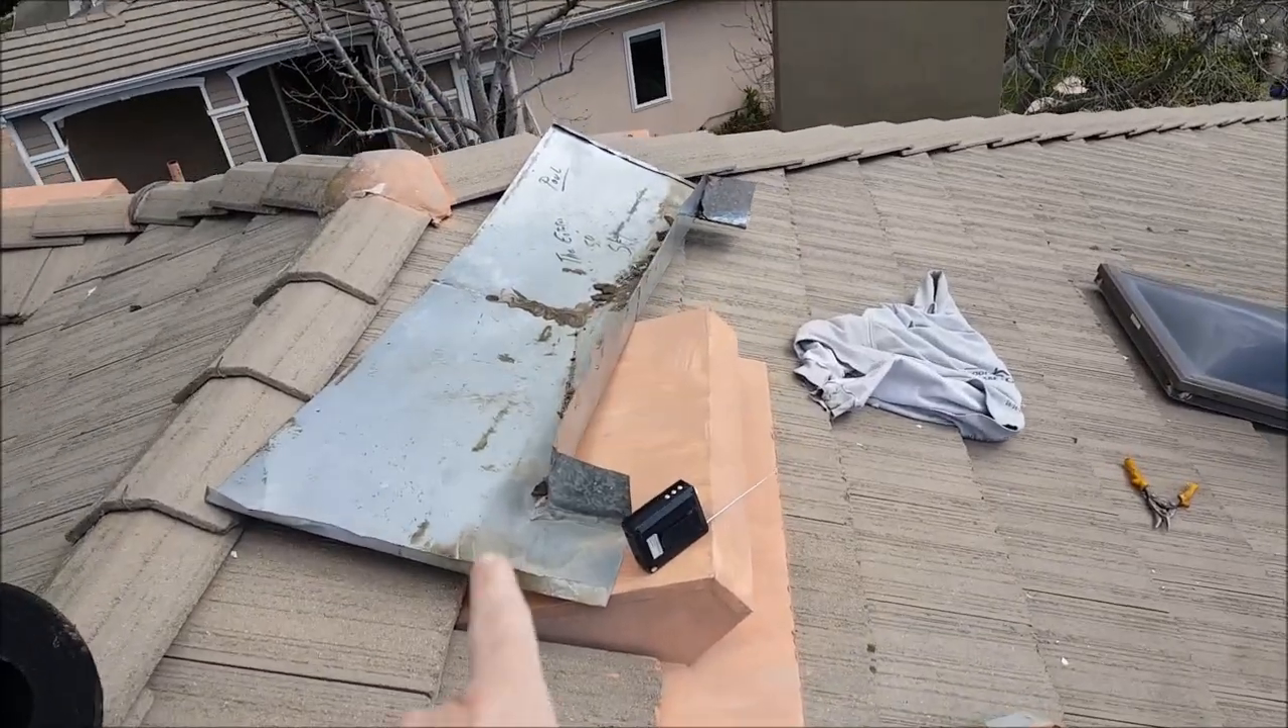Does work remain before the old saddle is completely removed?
No.